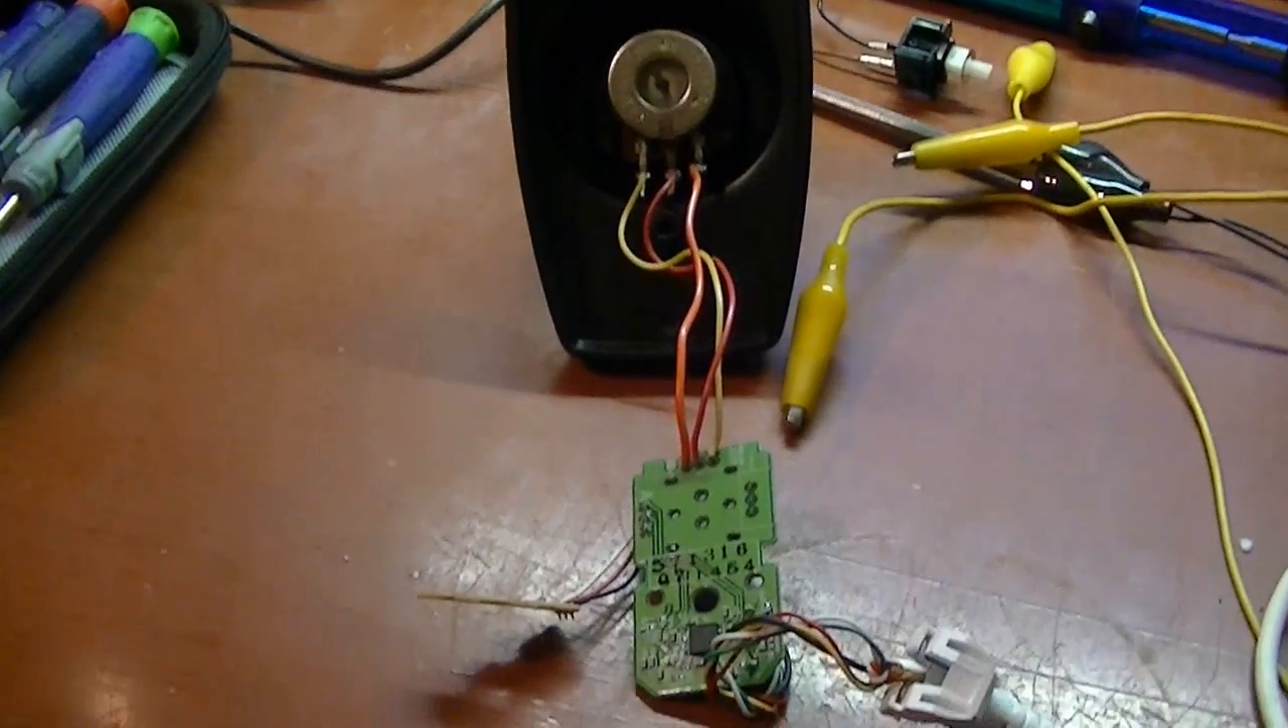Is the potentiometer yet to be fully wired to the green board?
No.